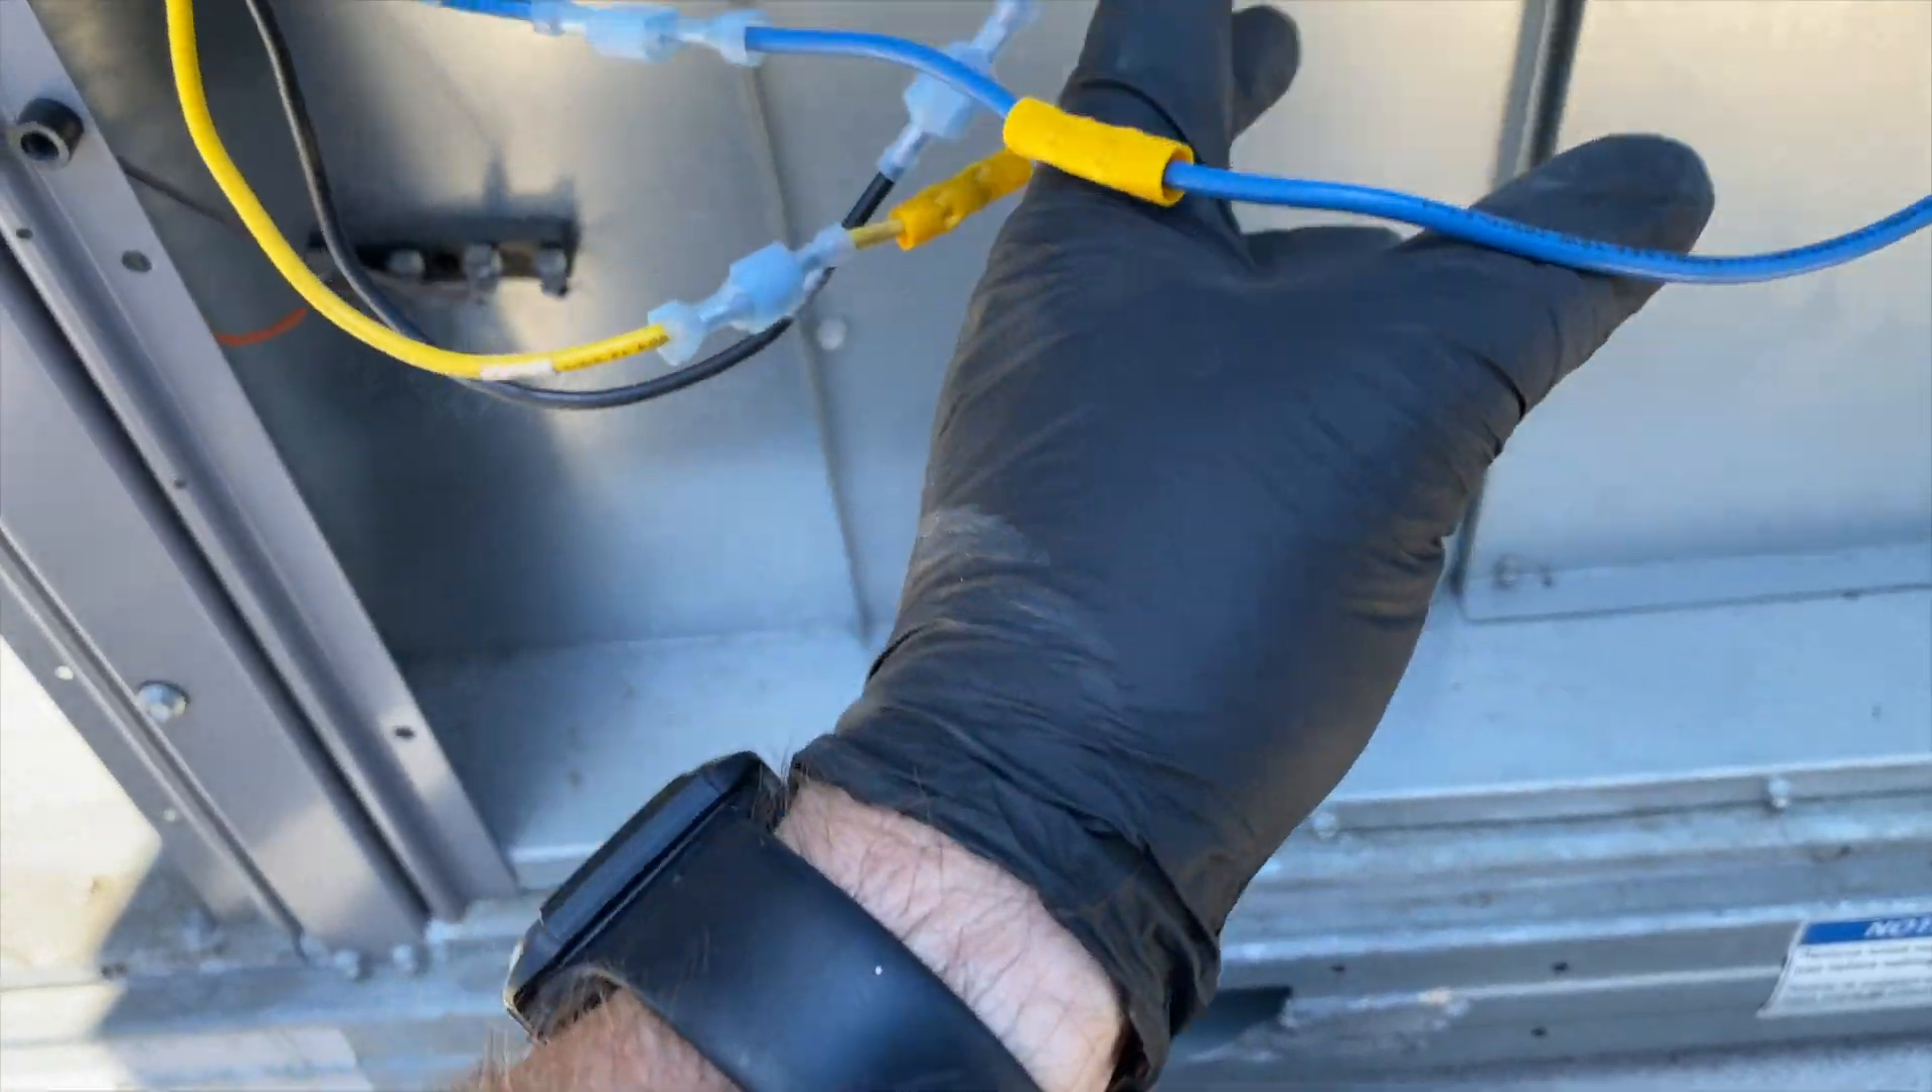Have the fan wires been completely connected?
Yes.